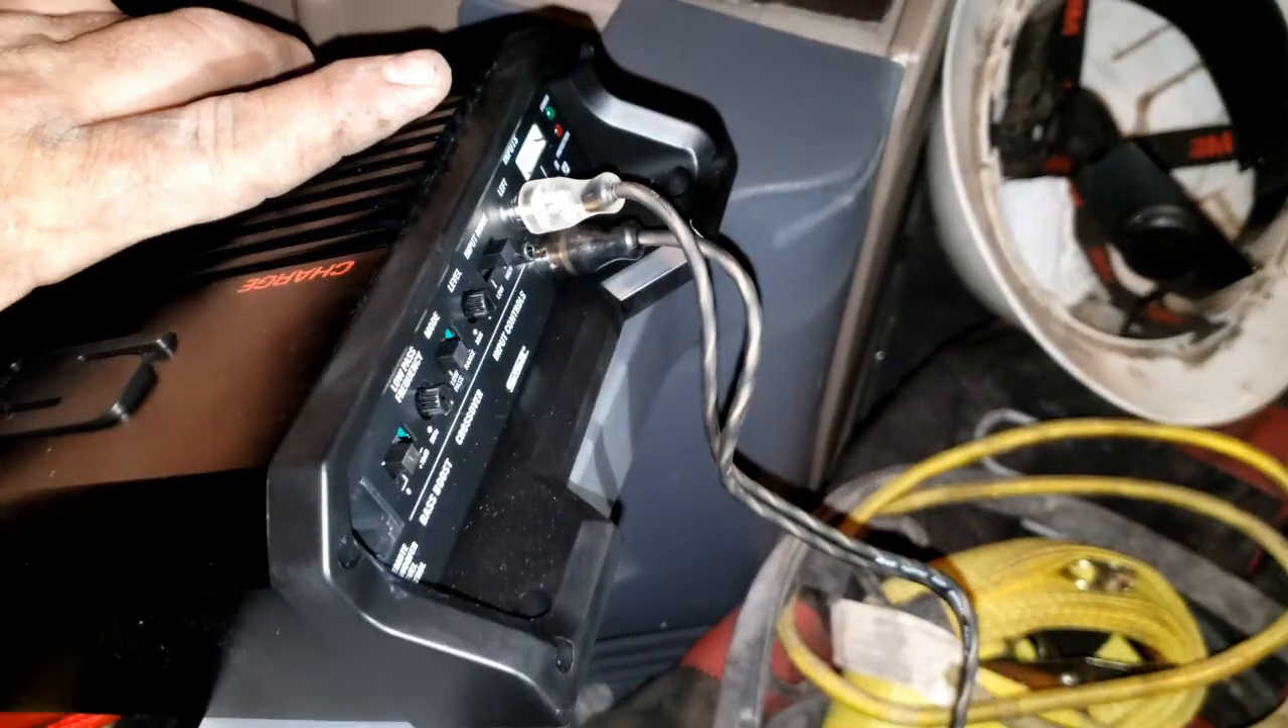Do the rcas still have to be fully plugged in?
No.